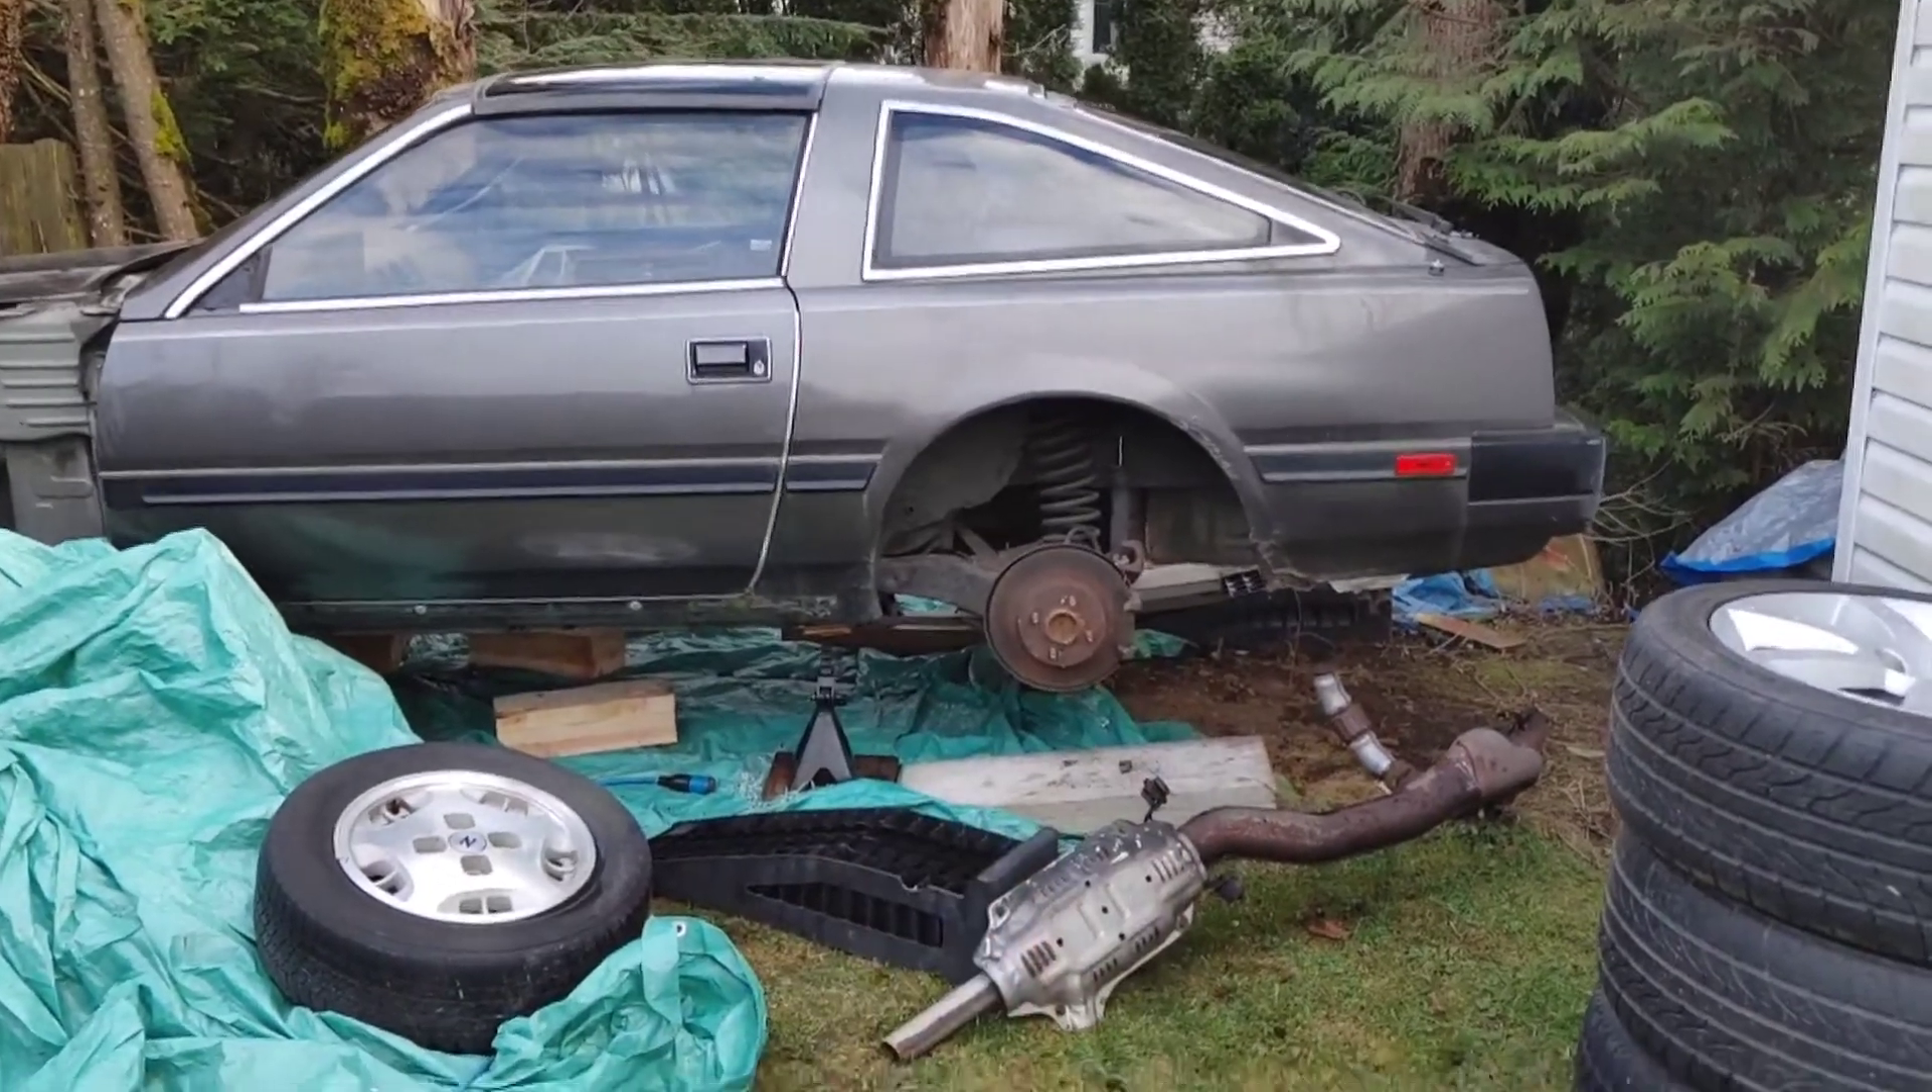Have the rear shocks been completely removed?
No.